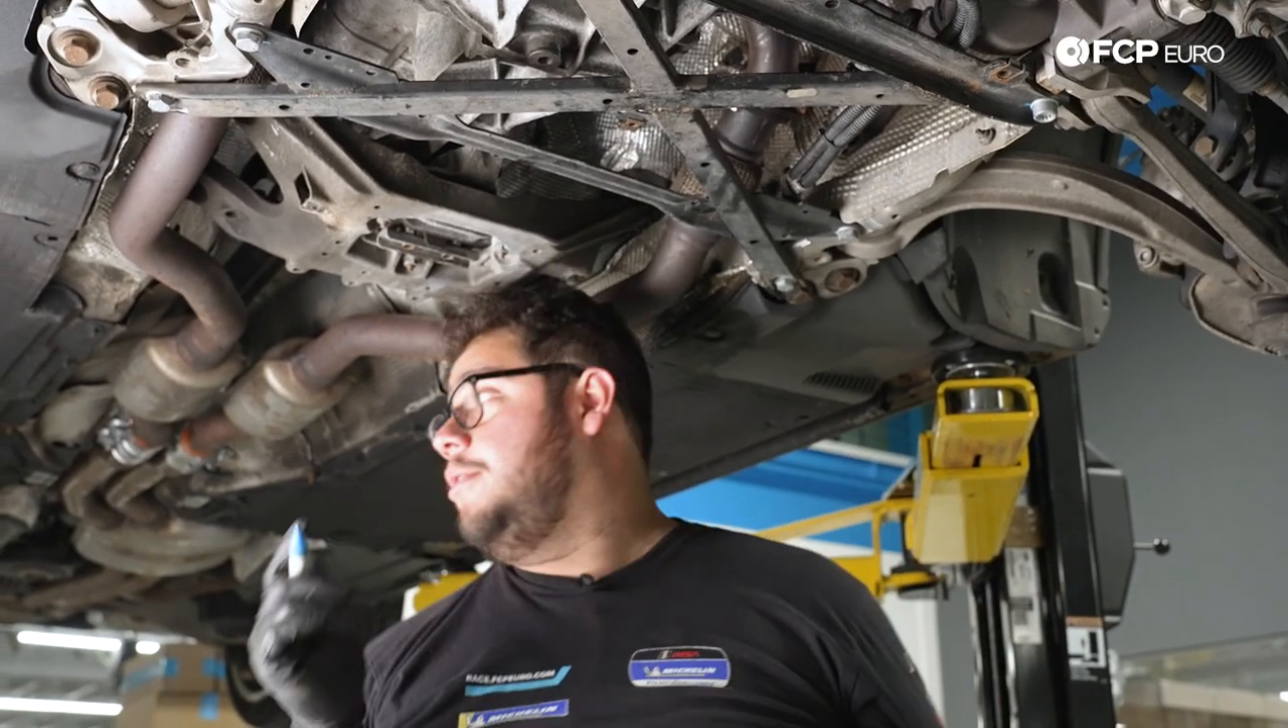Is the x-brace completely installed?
Yes.